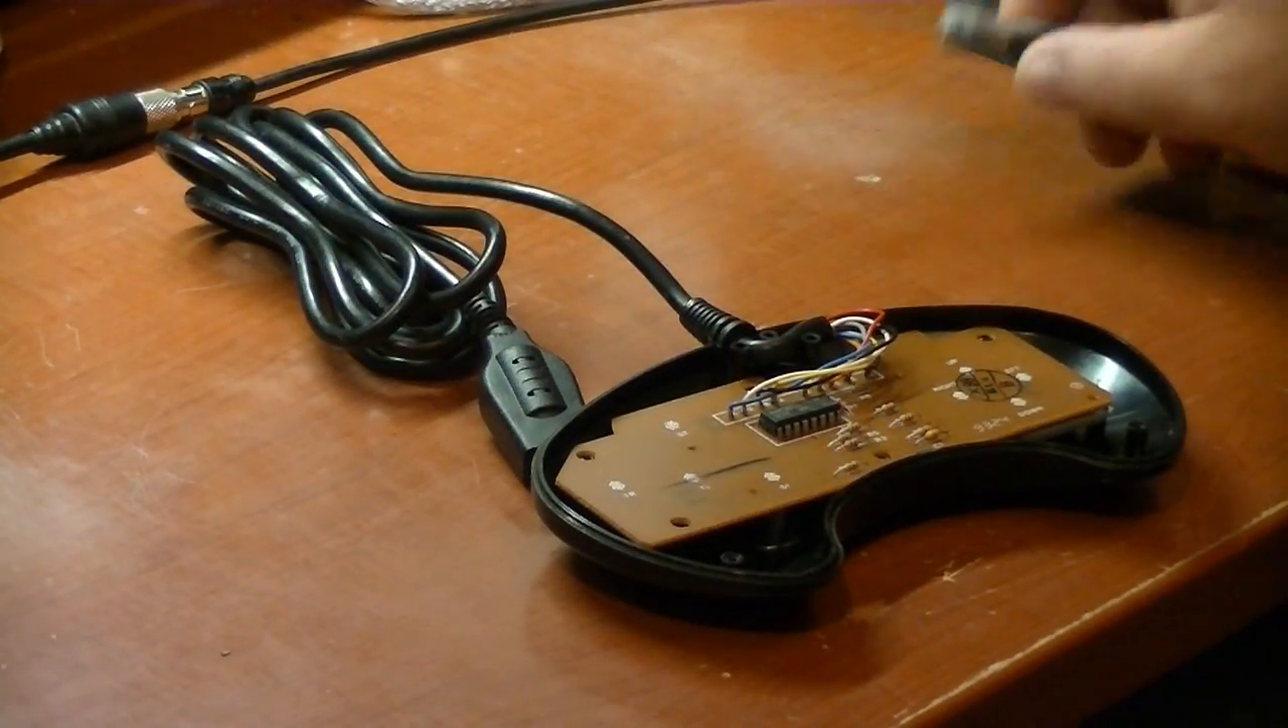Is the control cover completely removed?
Yes.